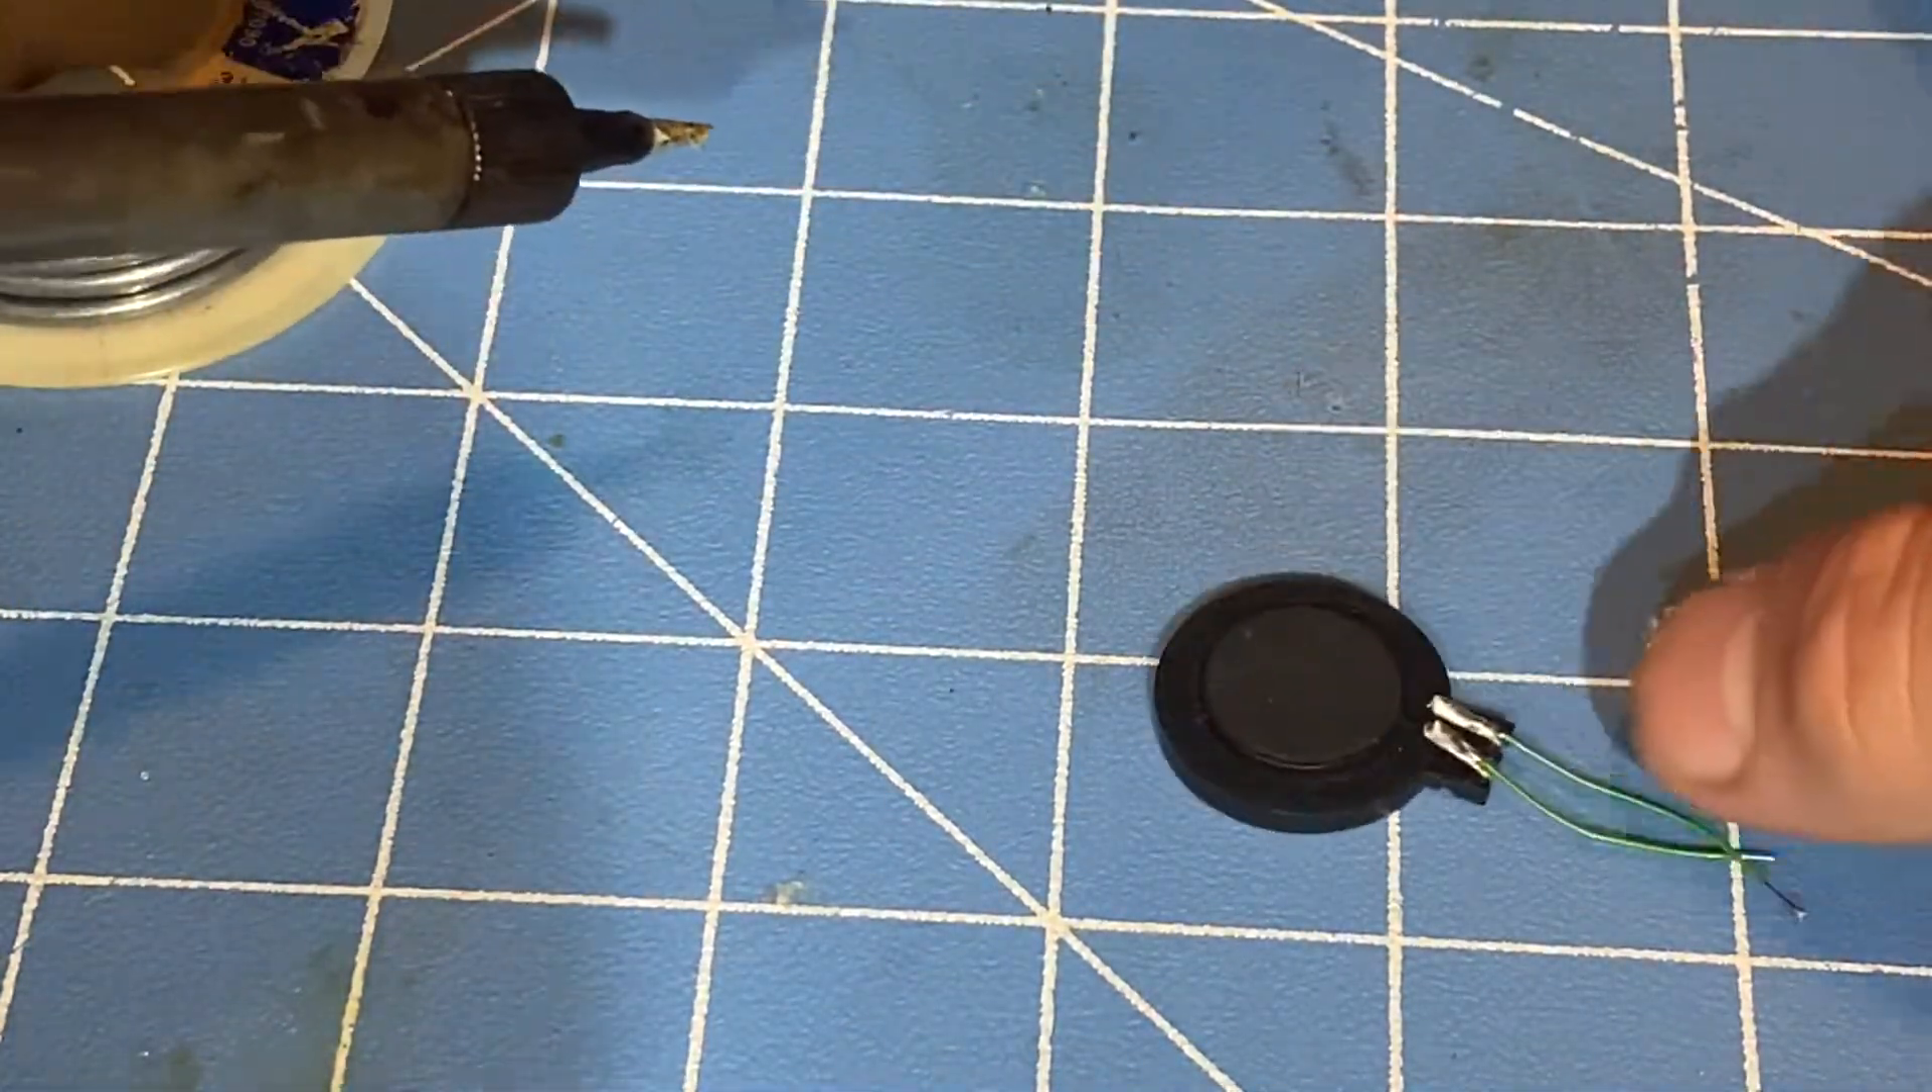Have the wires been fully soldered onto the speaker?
Yes.